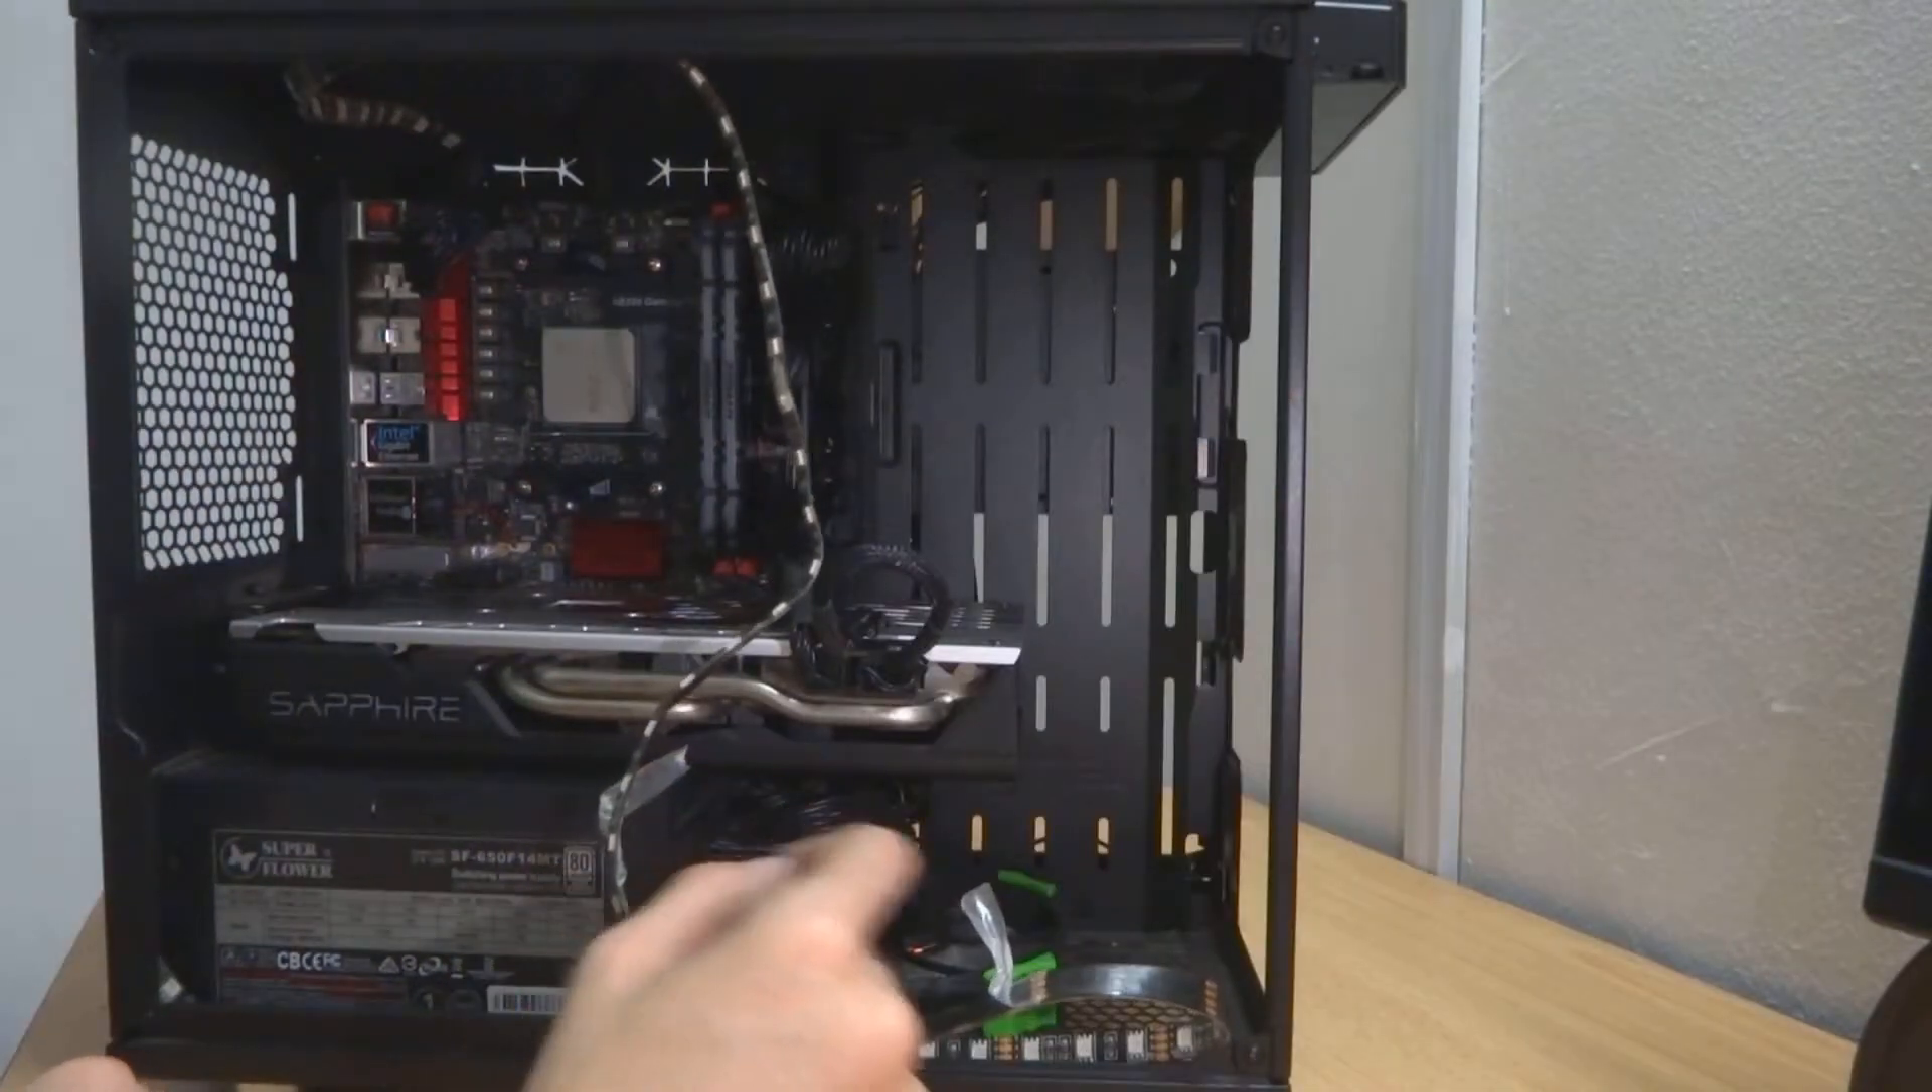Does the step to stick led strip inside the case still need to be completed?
Yes.